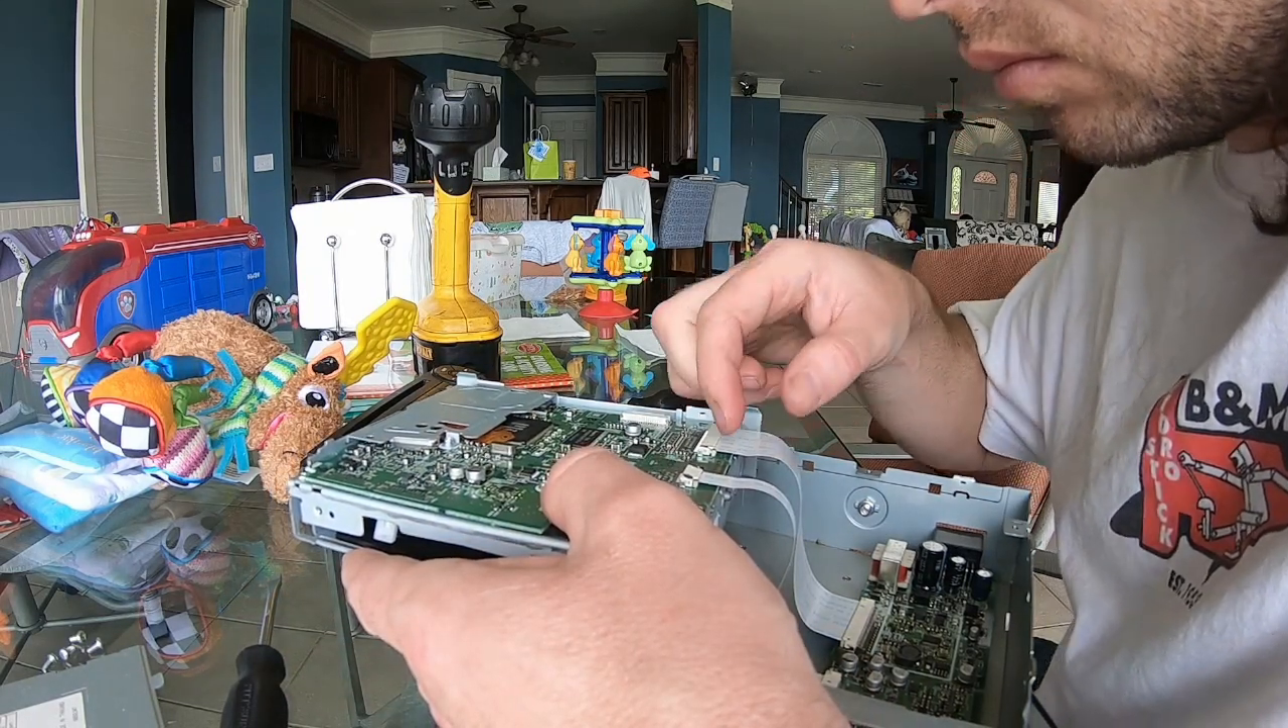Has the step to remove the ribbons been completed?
No.